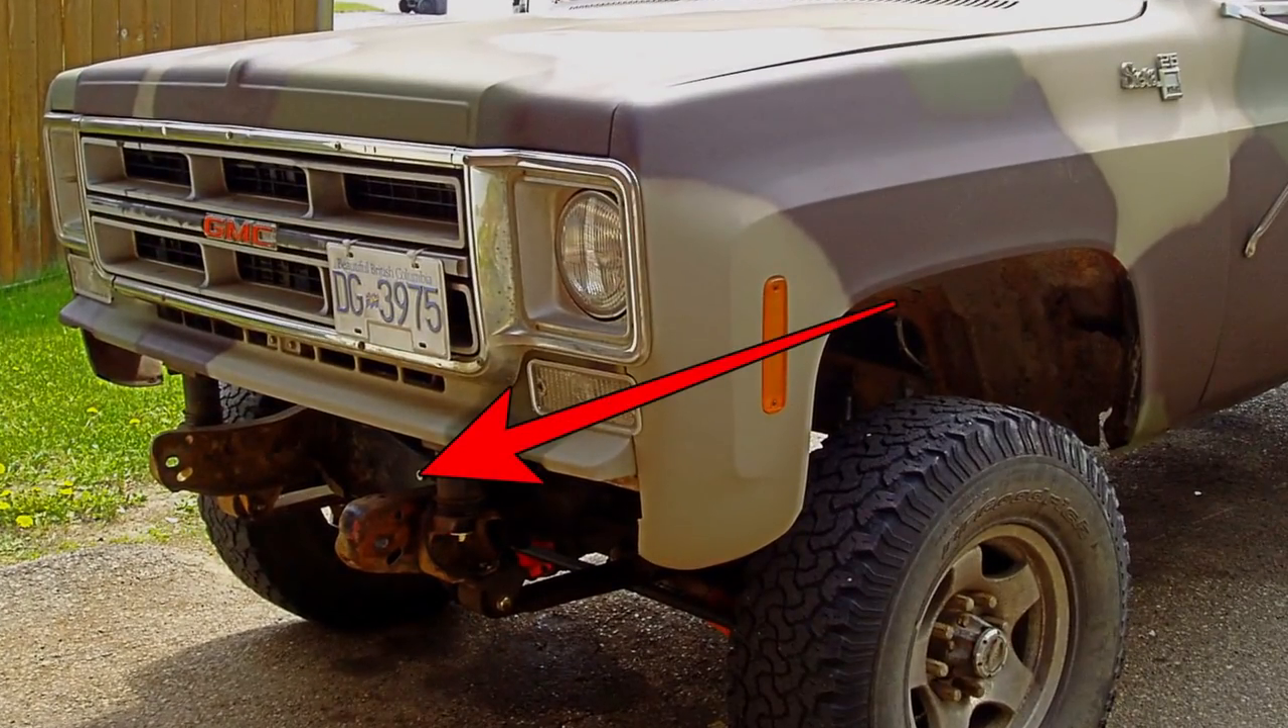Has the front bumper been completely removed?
Yes.